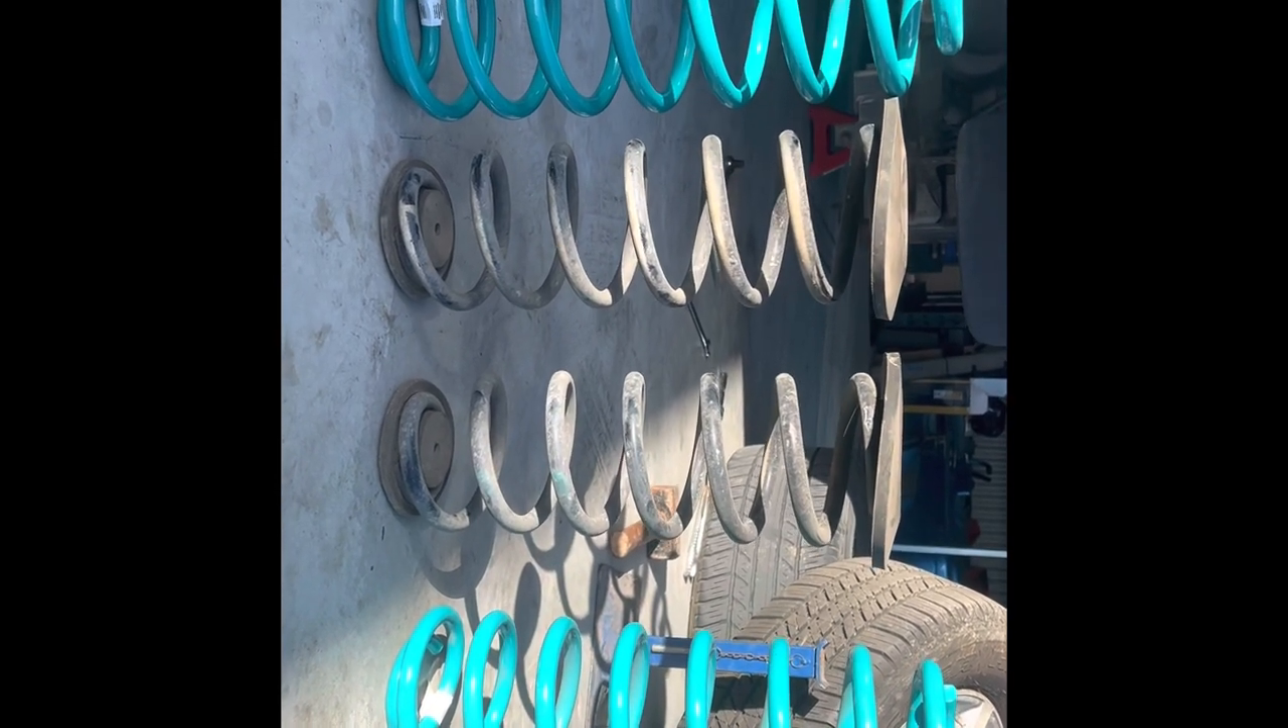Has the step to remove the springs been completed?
Yes.